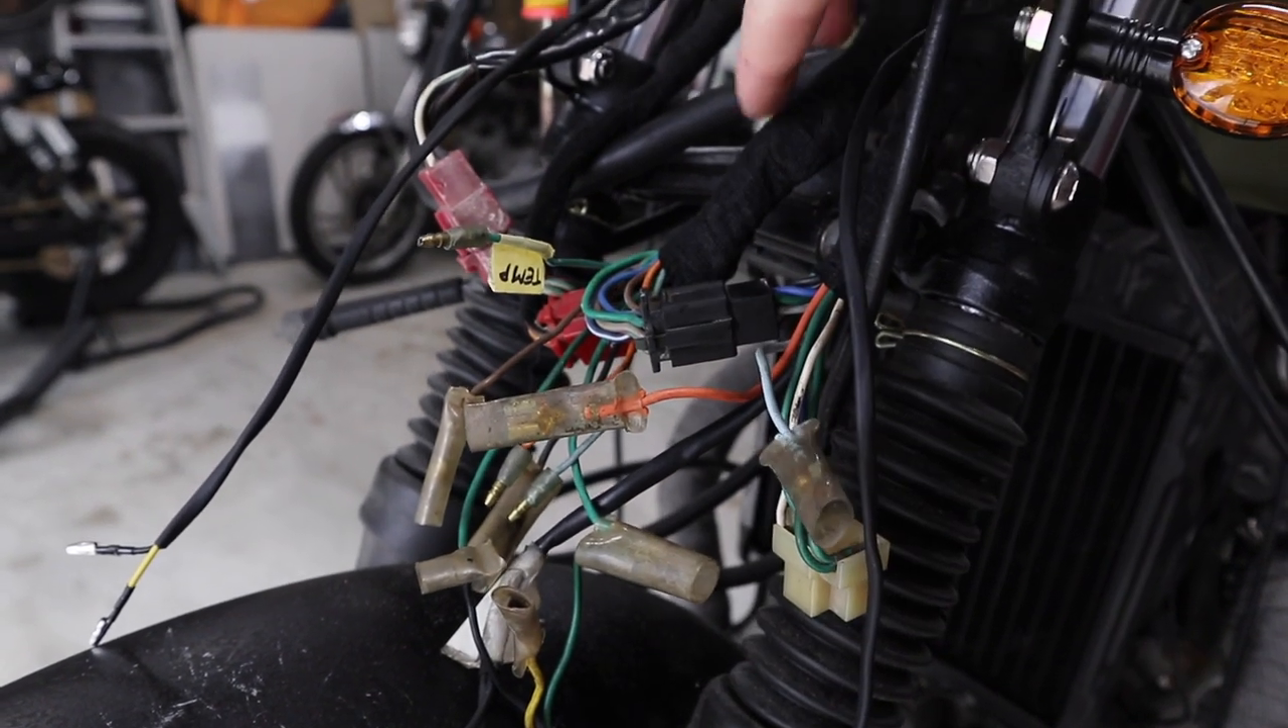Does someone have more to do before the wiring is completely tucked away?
Yes.